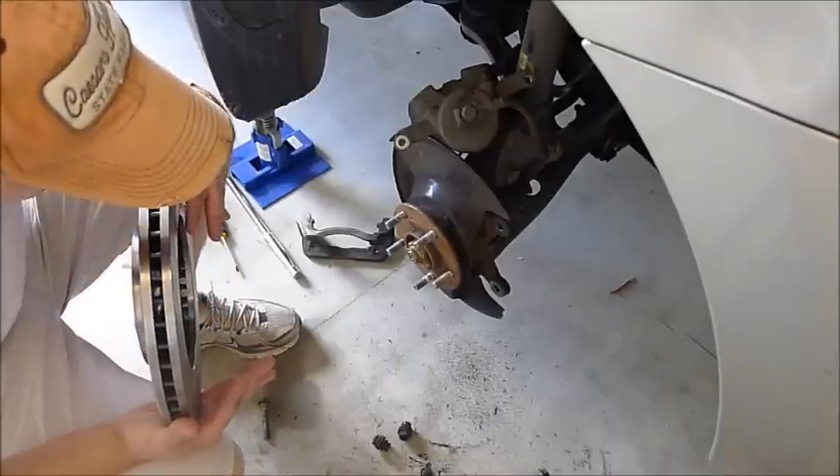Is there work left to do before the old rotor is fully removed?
No.